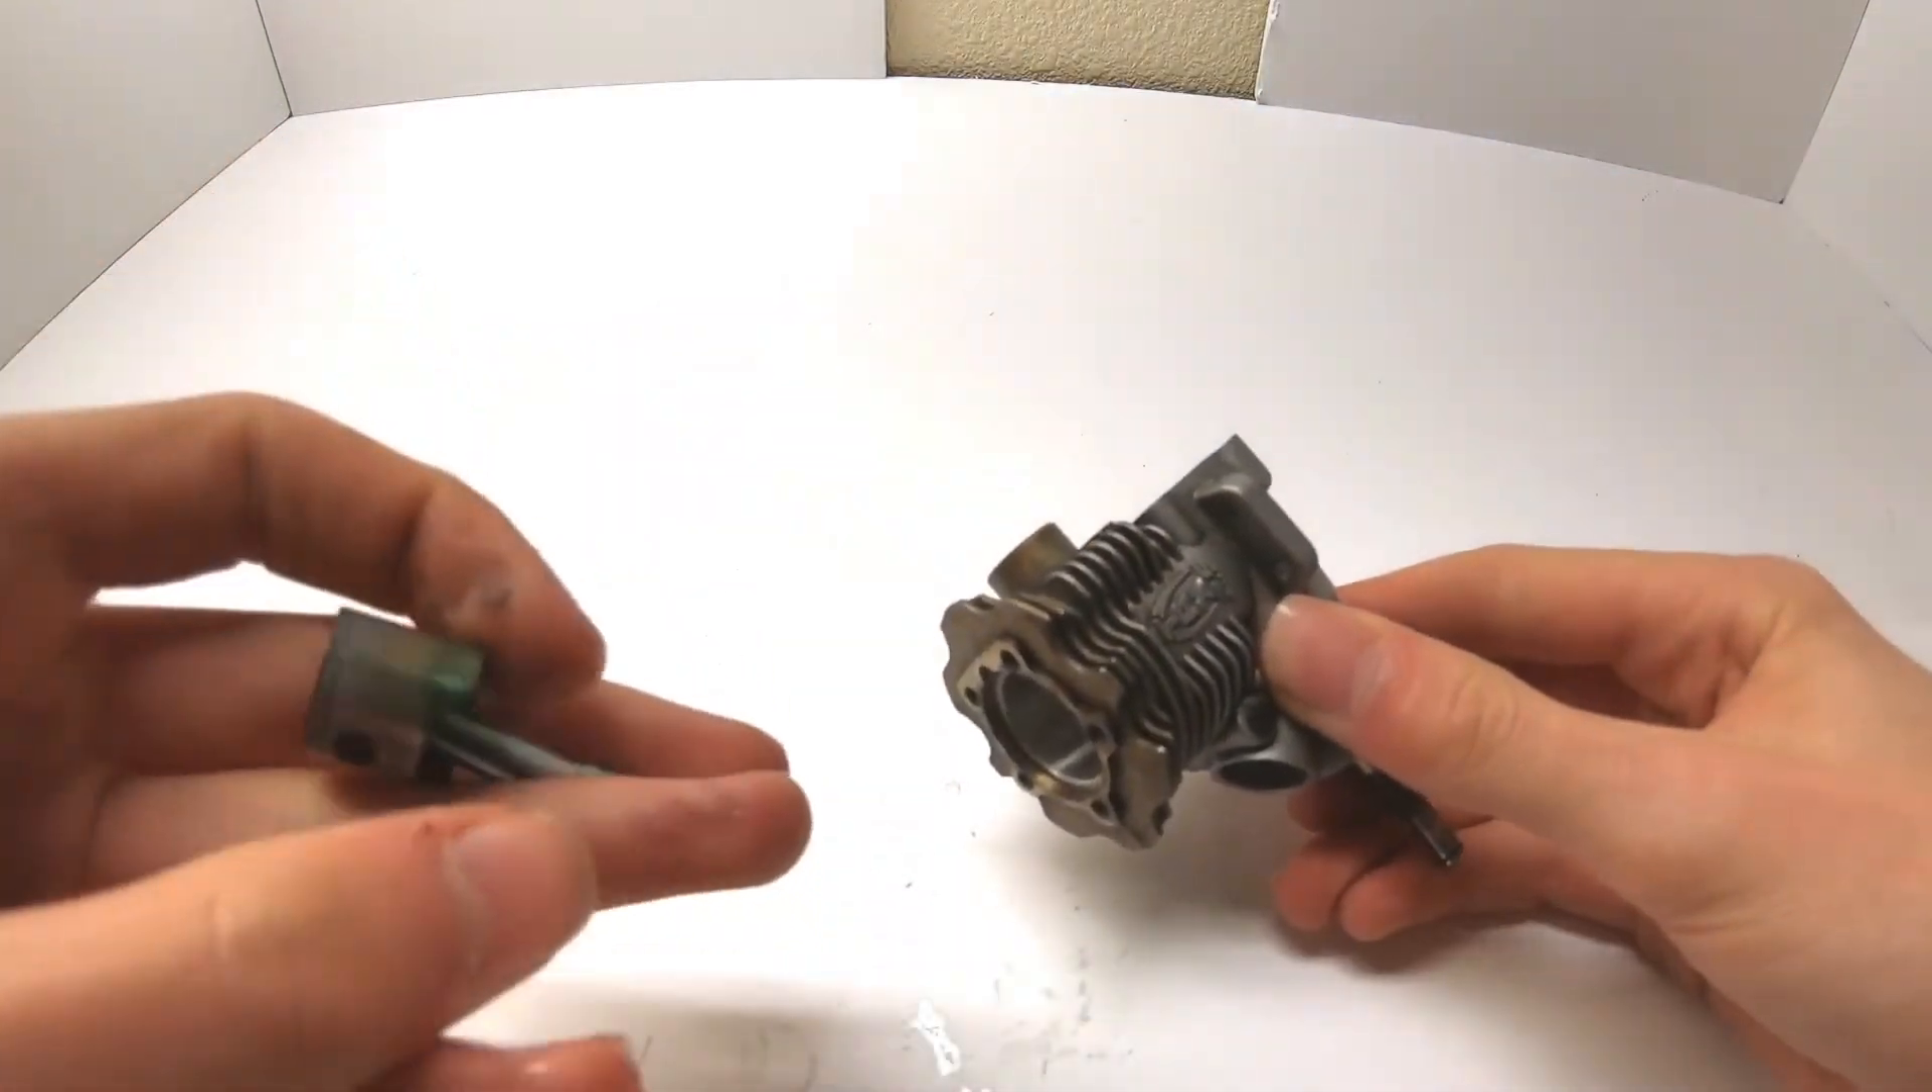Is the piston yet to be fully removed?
No.